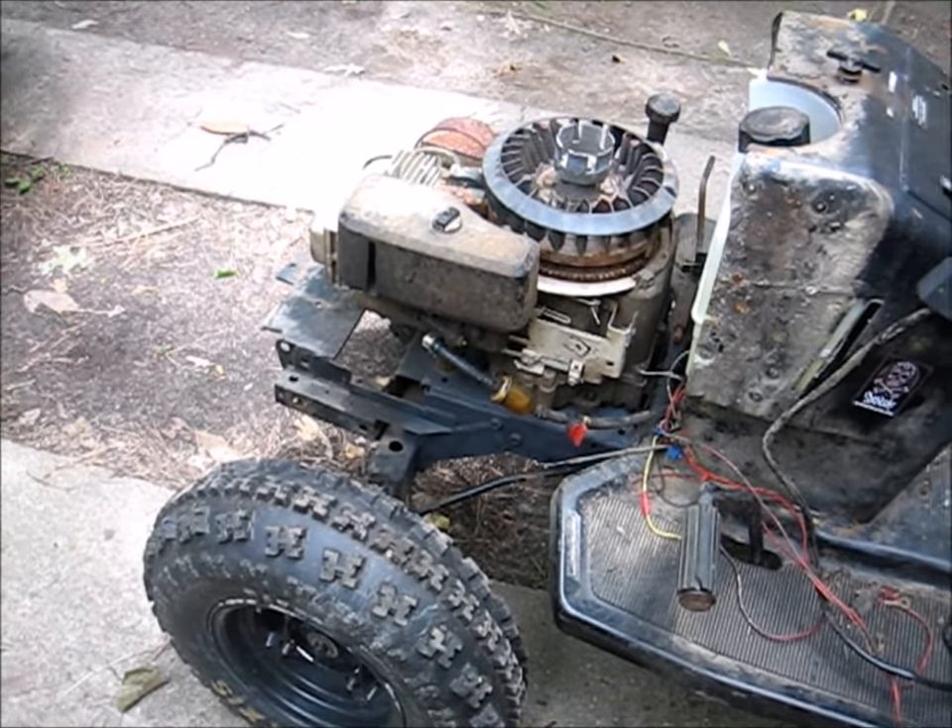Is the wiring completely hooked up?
No.